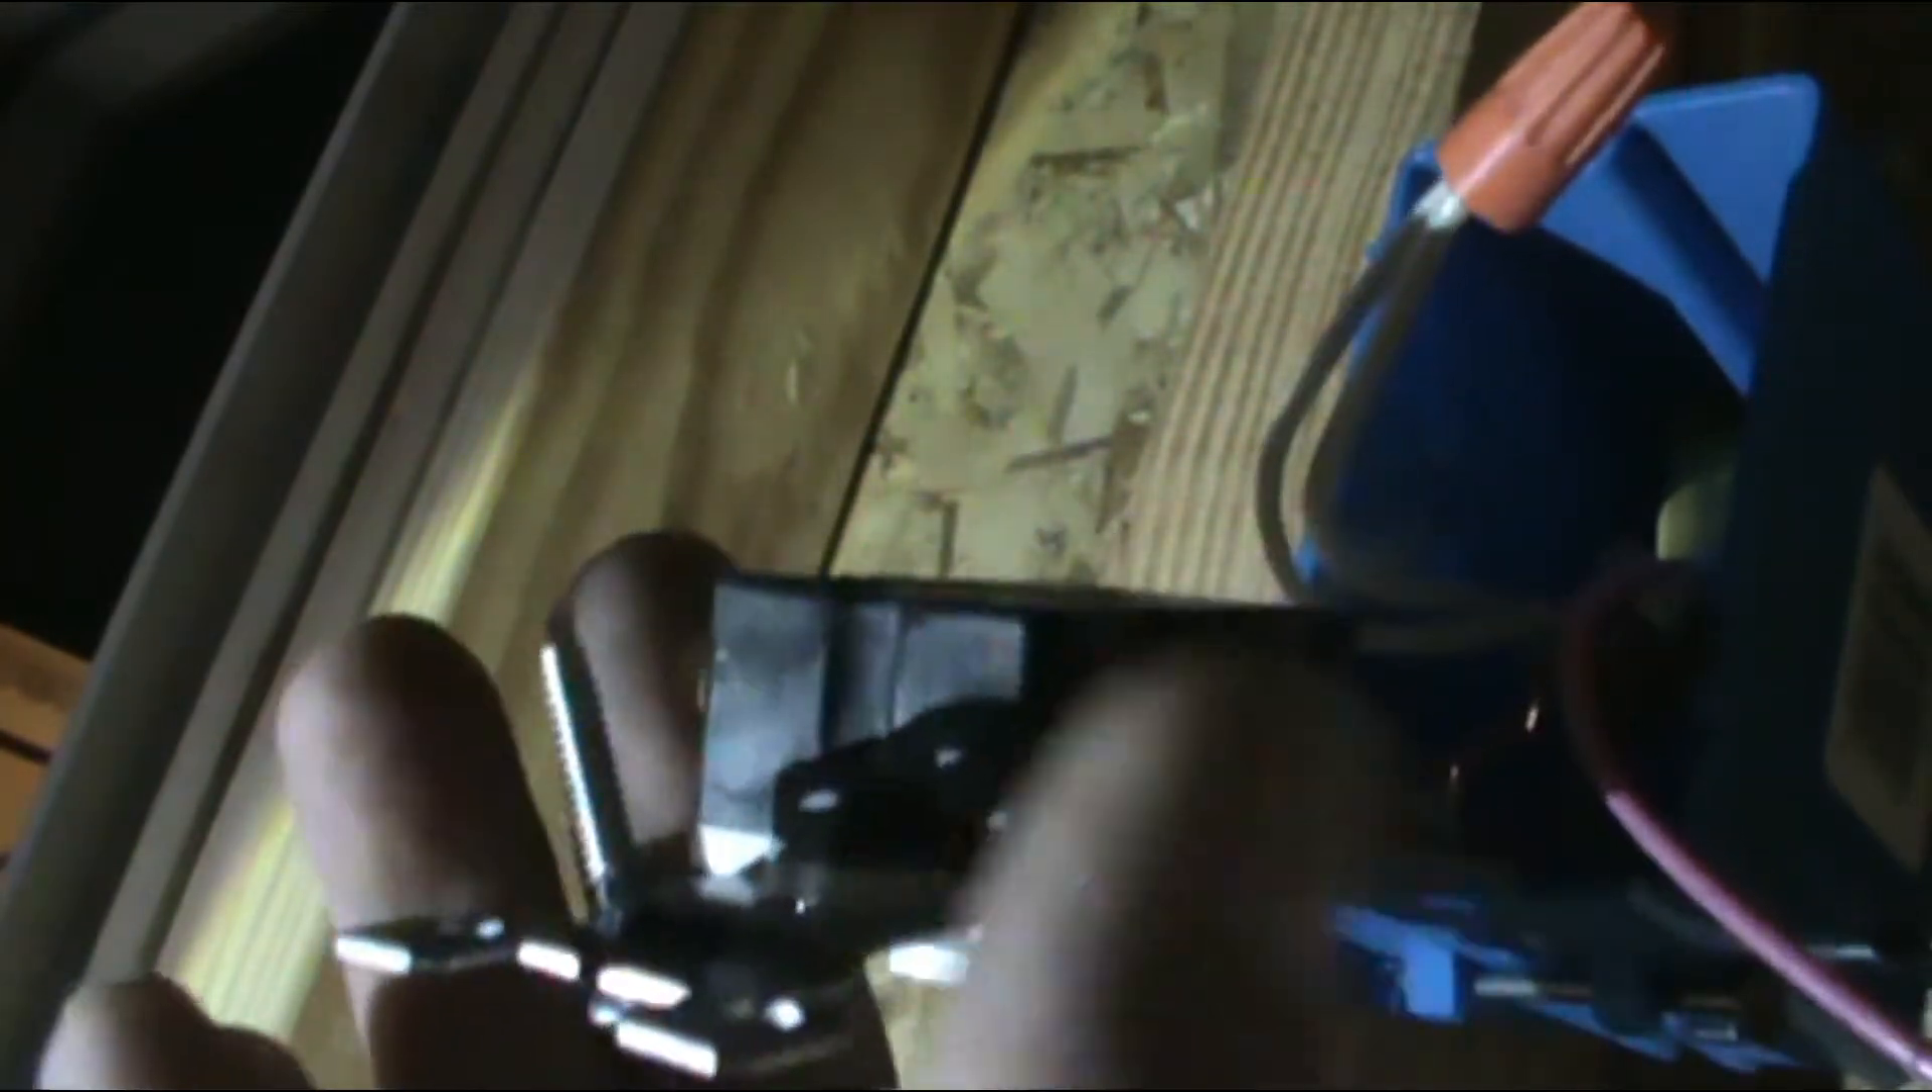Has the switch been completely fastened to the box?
No.